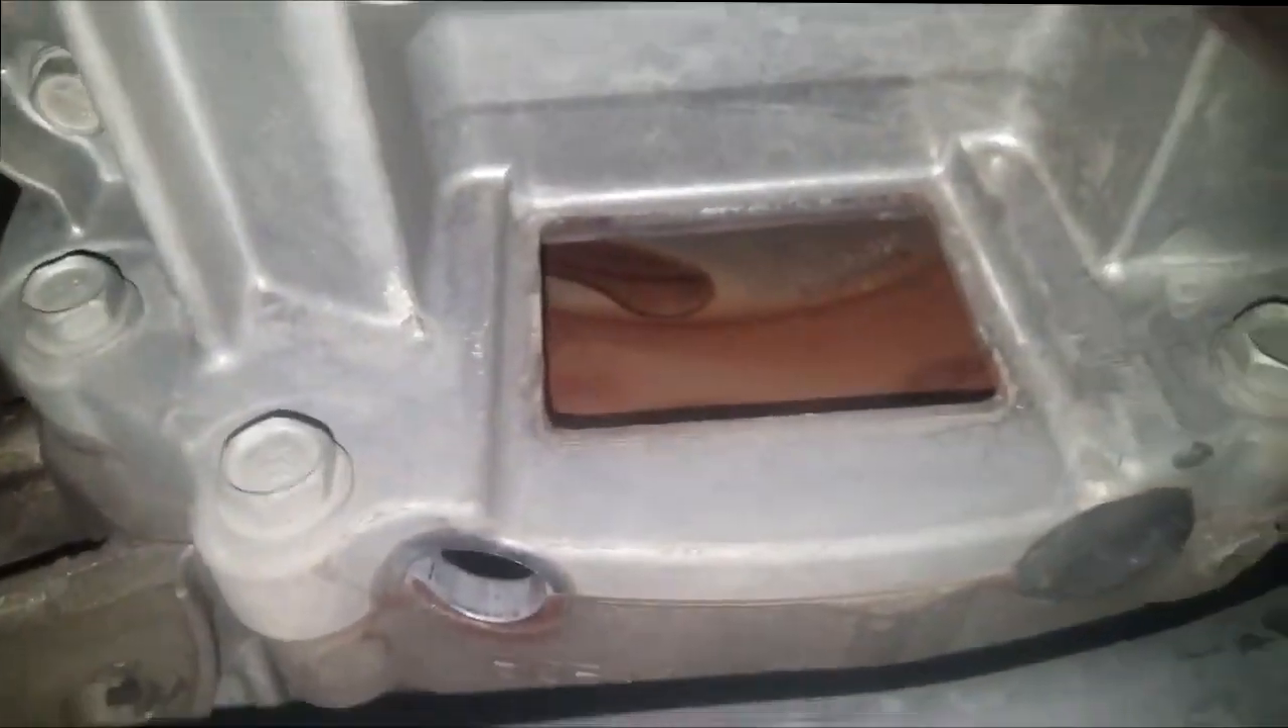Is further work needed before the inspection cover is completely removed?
No.